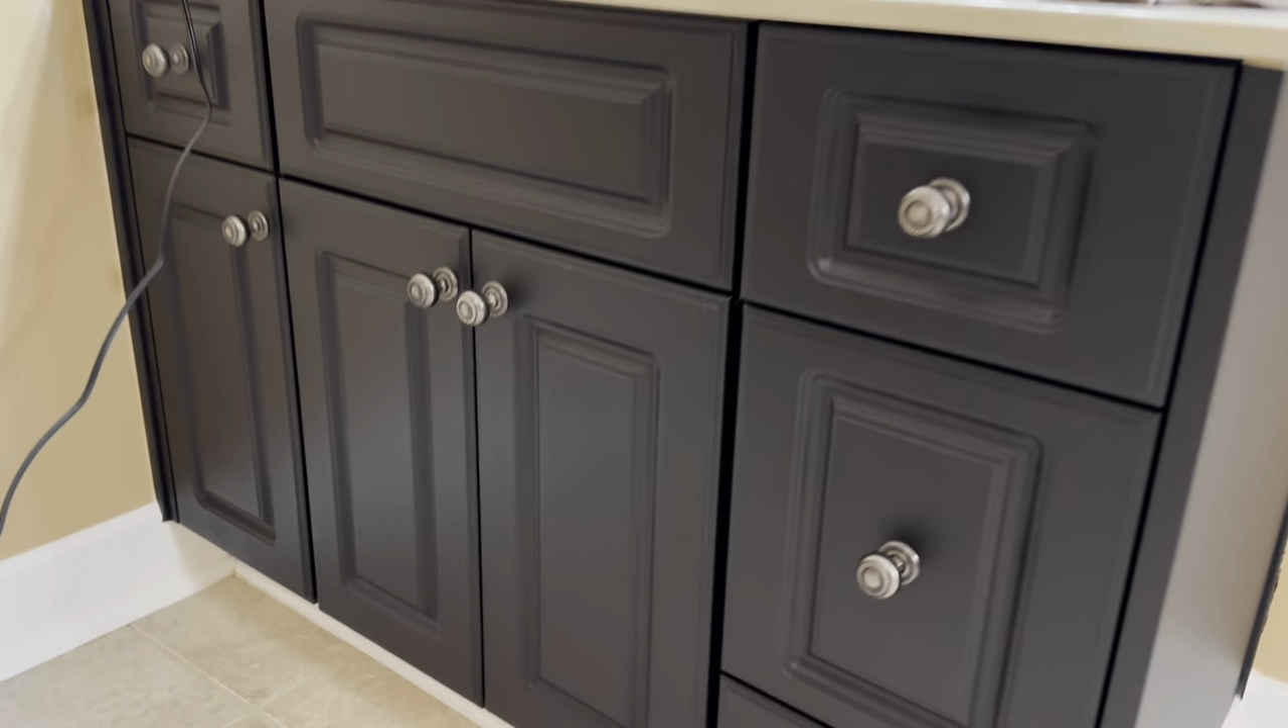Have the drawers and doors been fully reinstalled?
Yes.